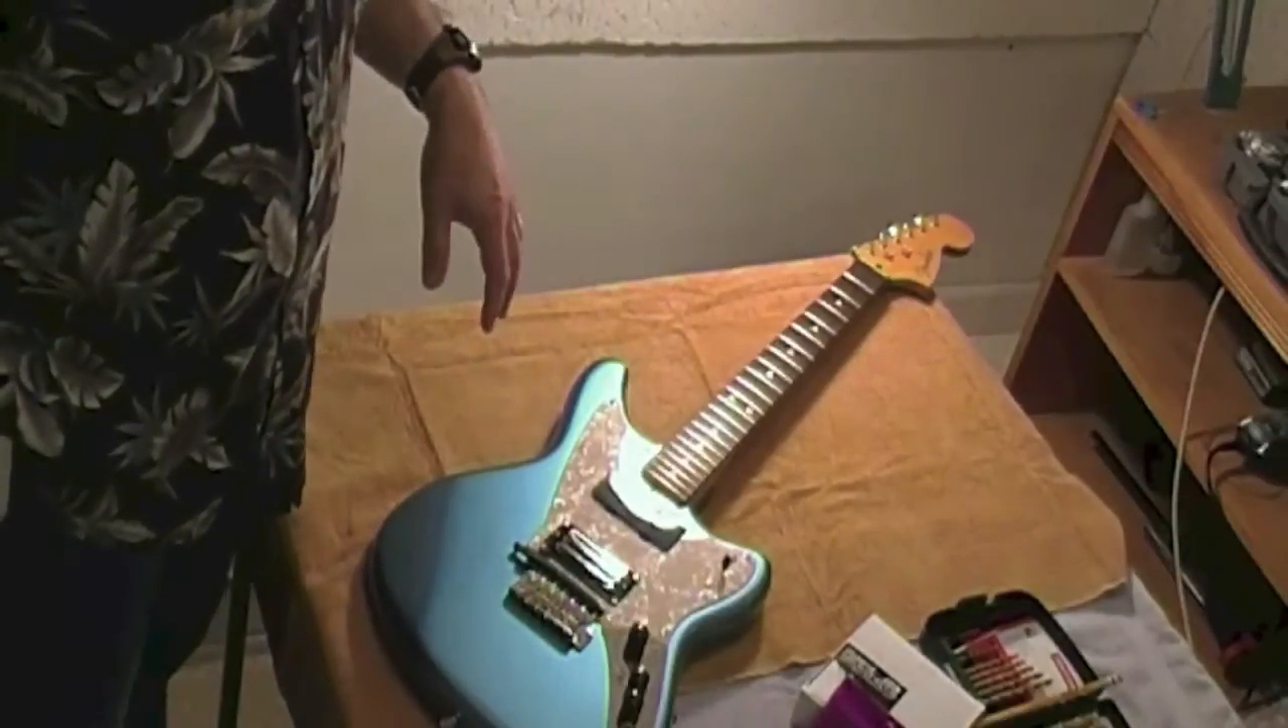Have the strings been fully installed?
No.